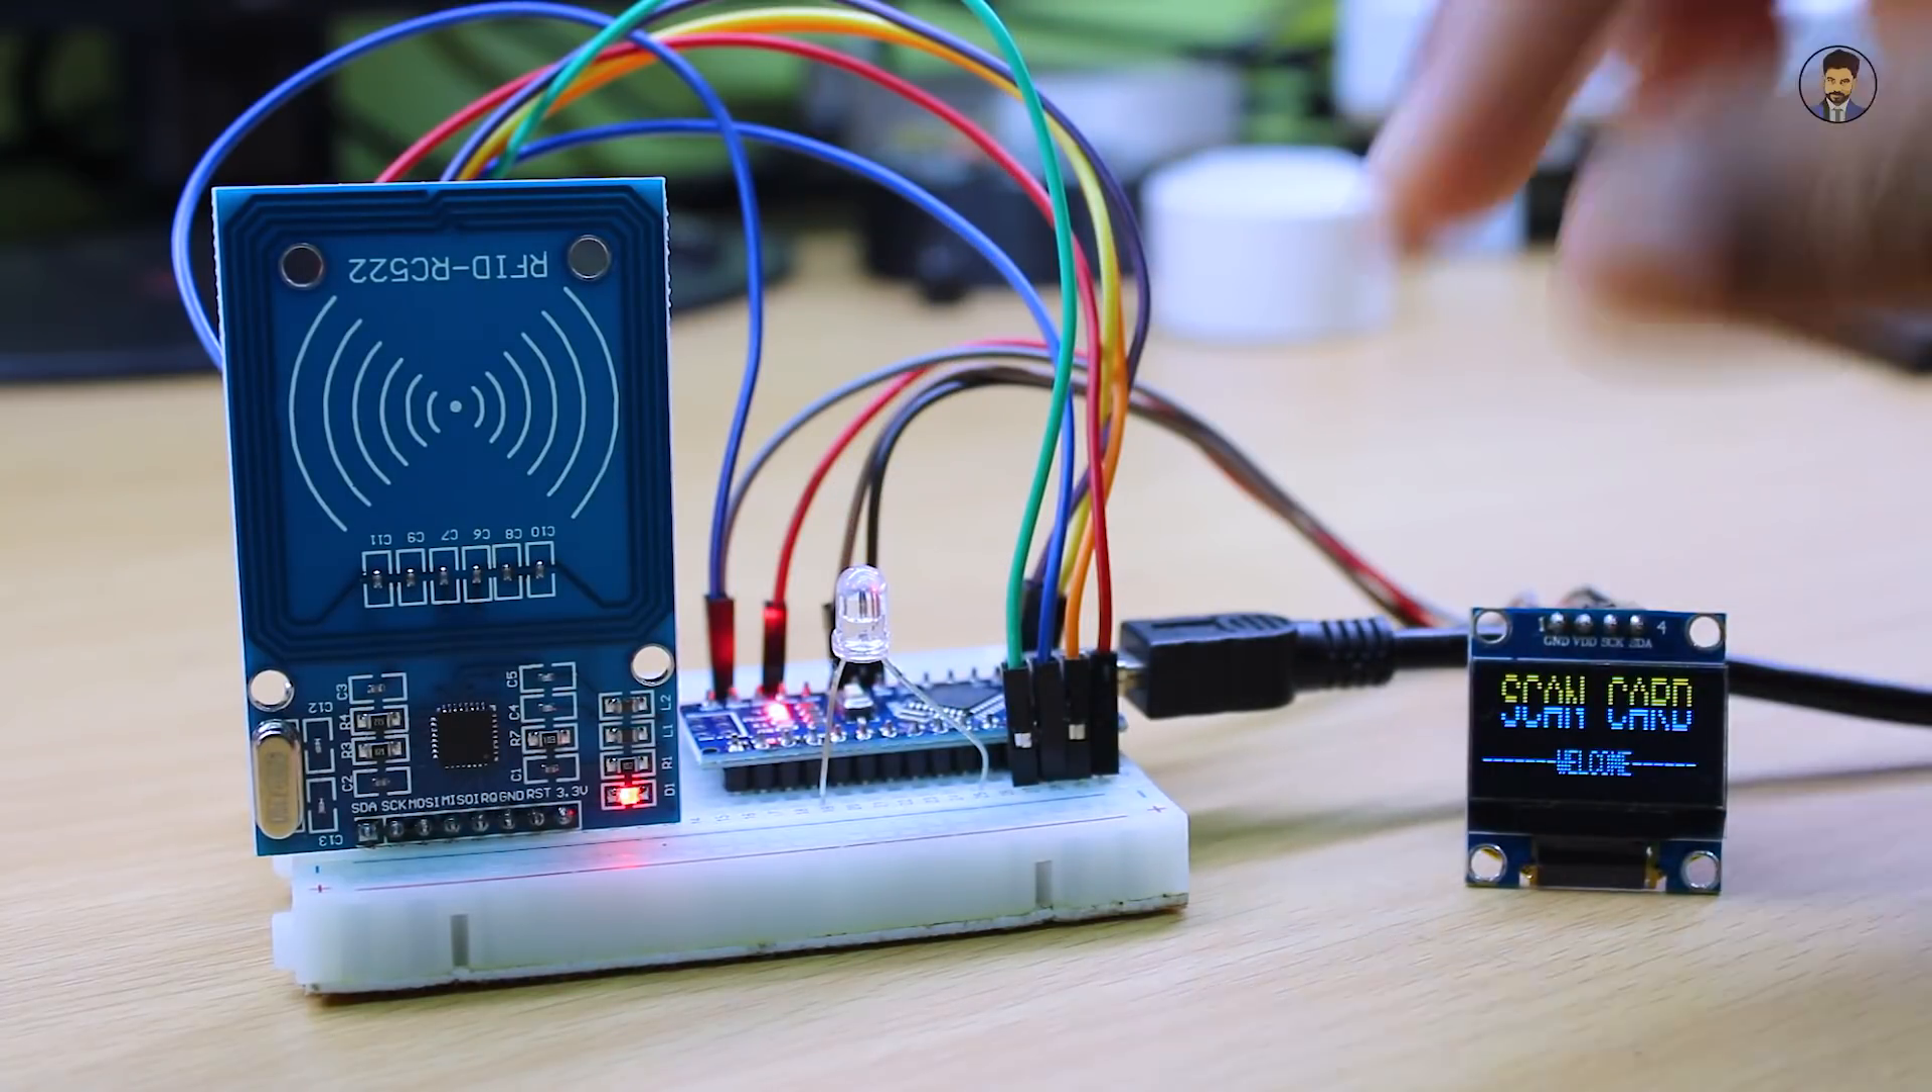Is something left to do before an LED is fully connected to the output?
No.